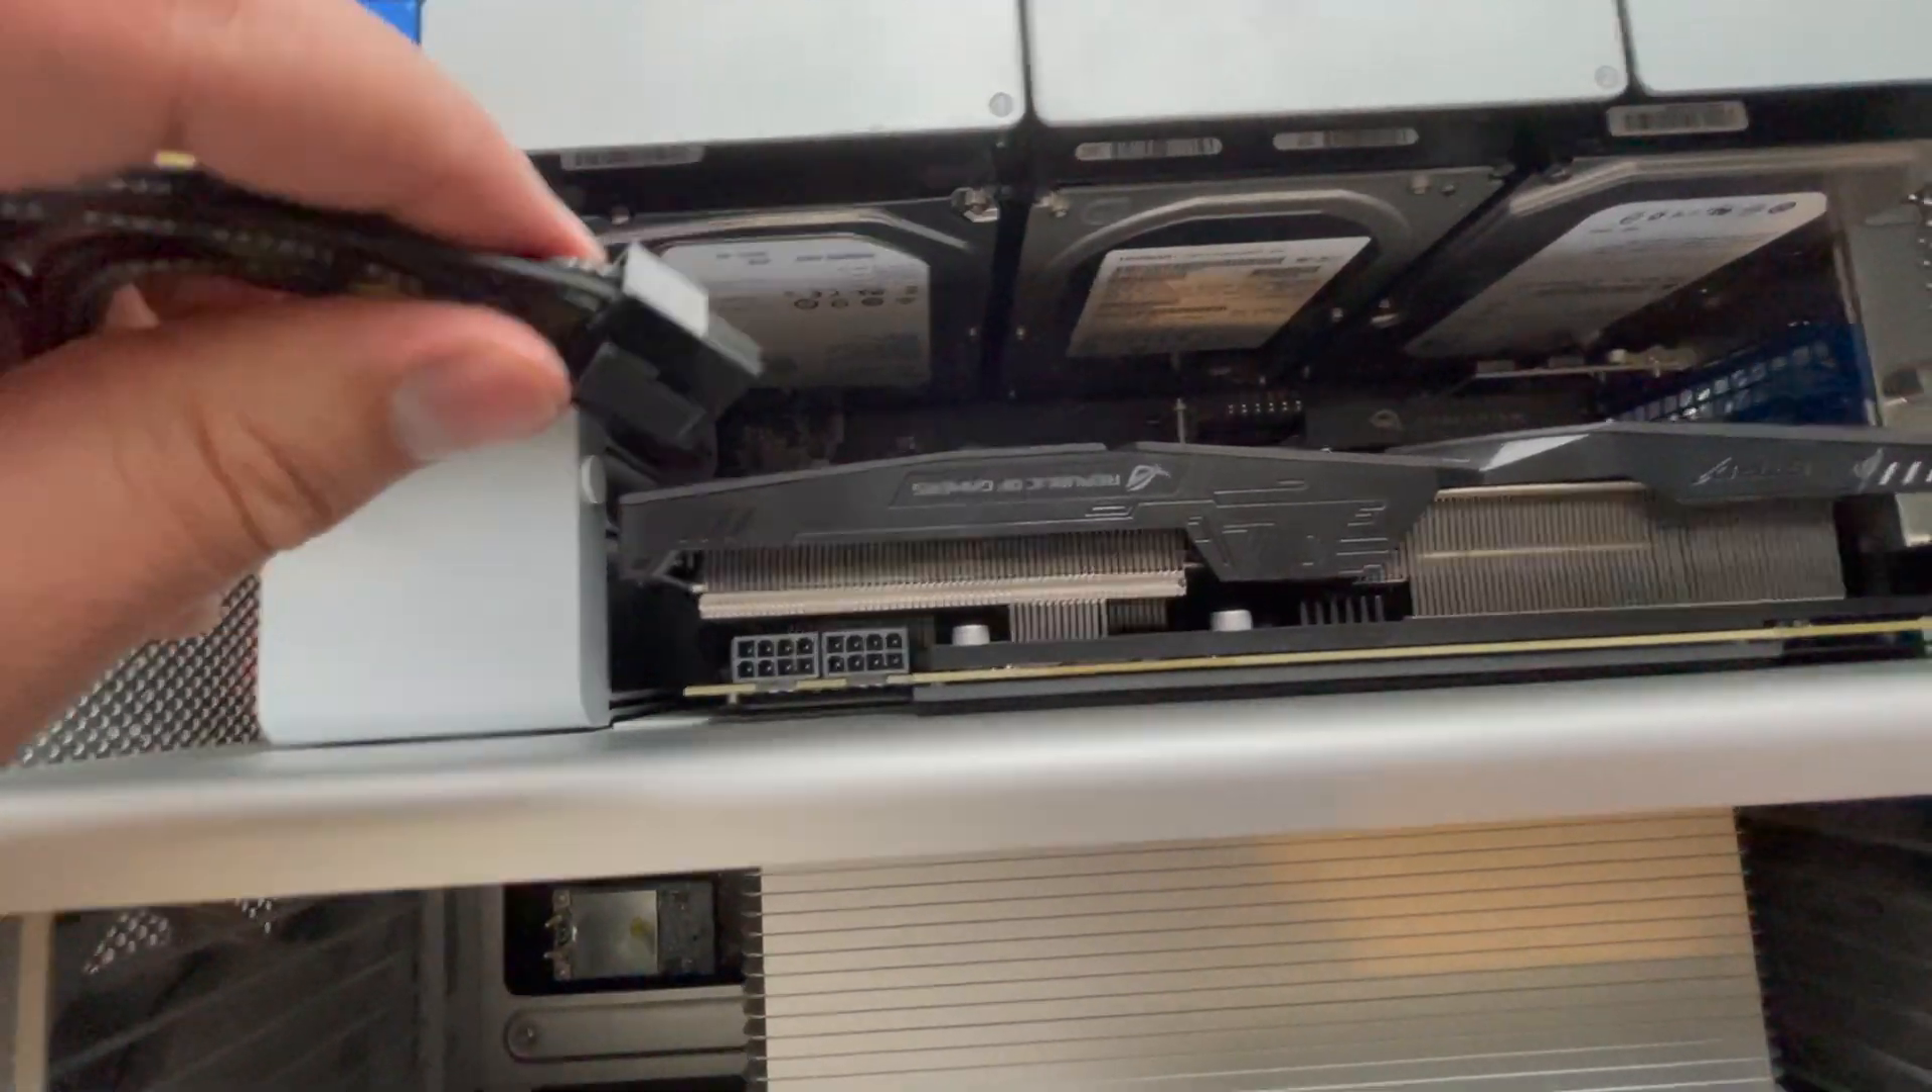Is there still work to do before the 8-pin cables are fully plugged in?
Yes.